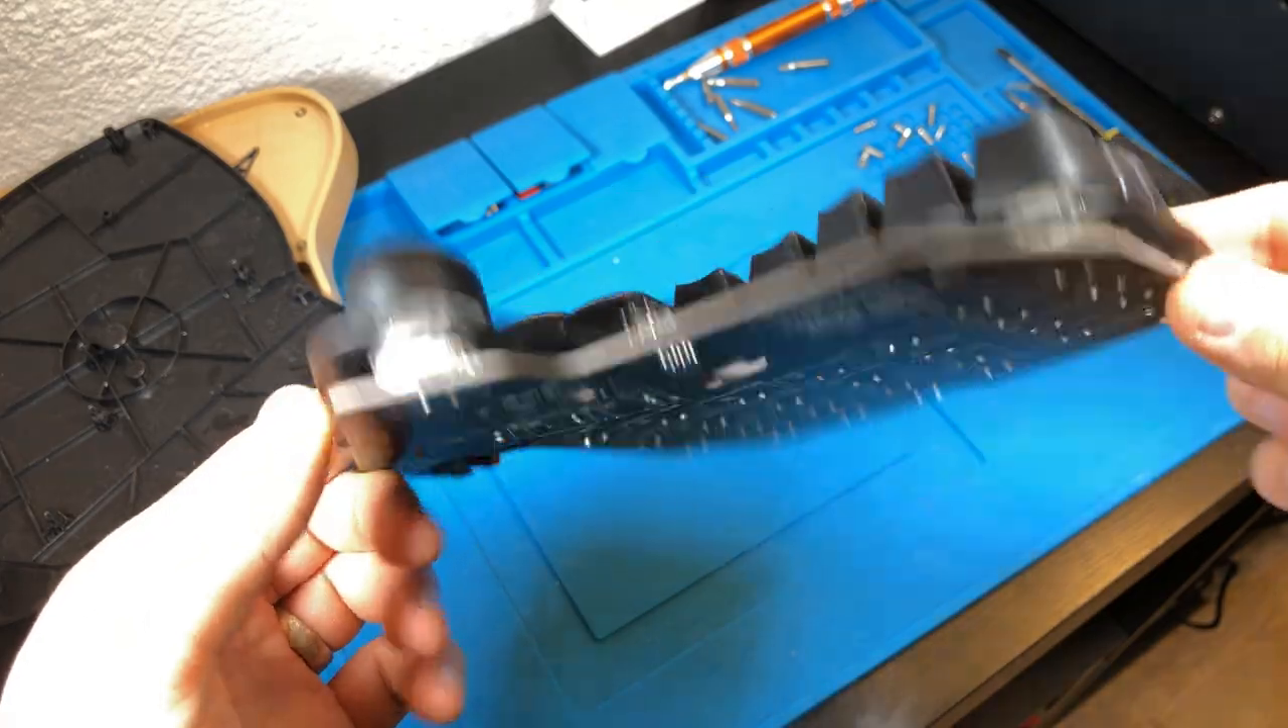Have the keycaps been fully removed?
No.